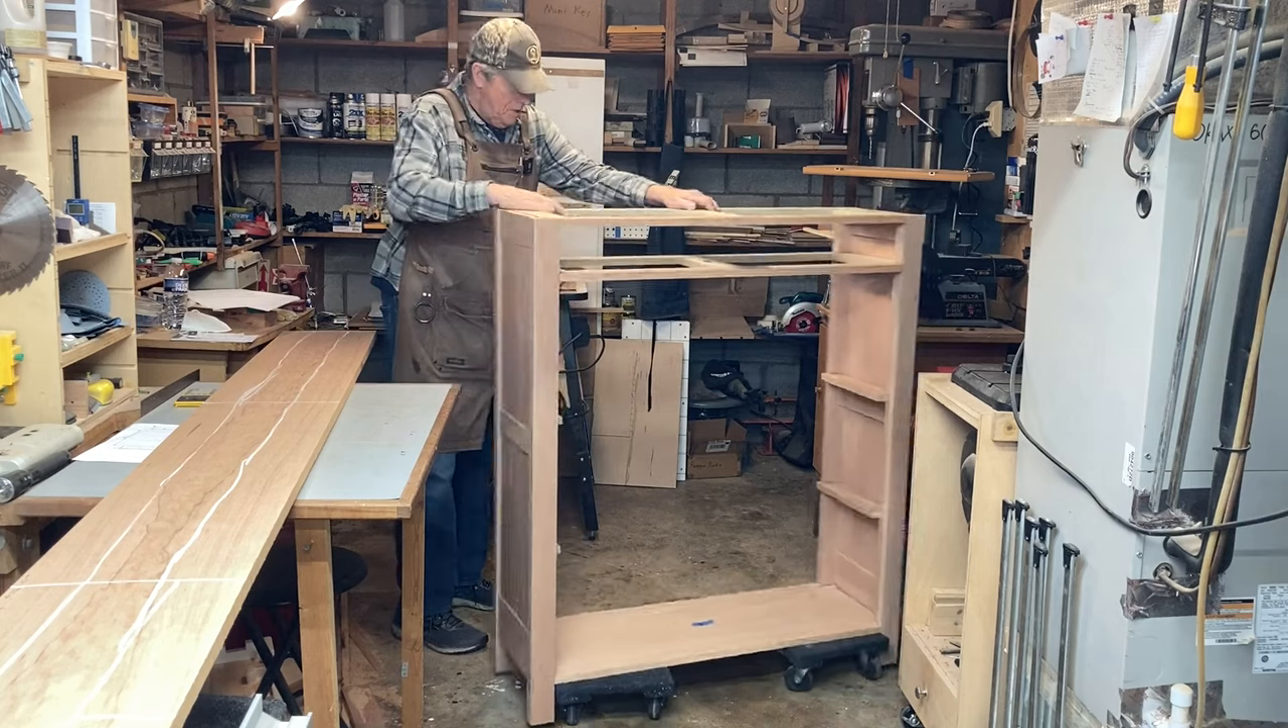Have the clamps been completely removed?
Yes.